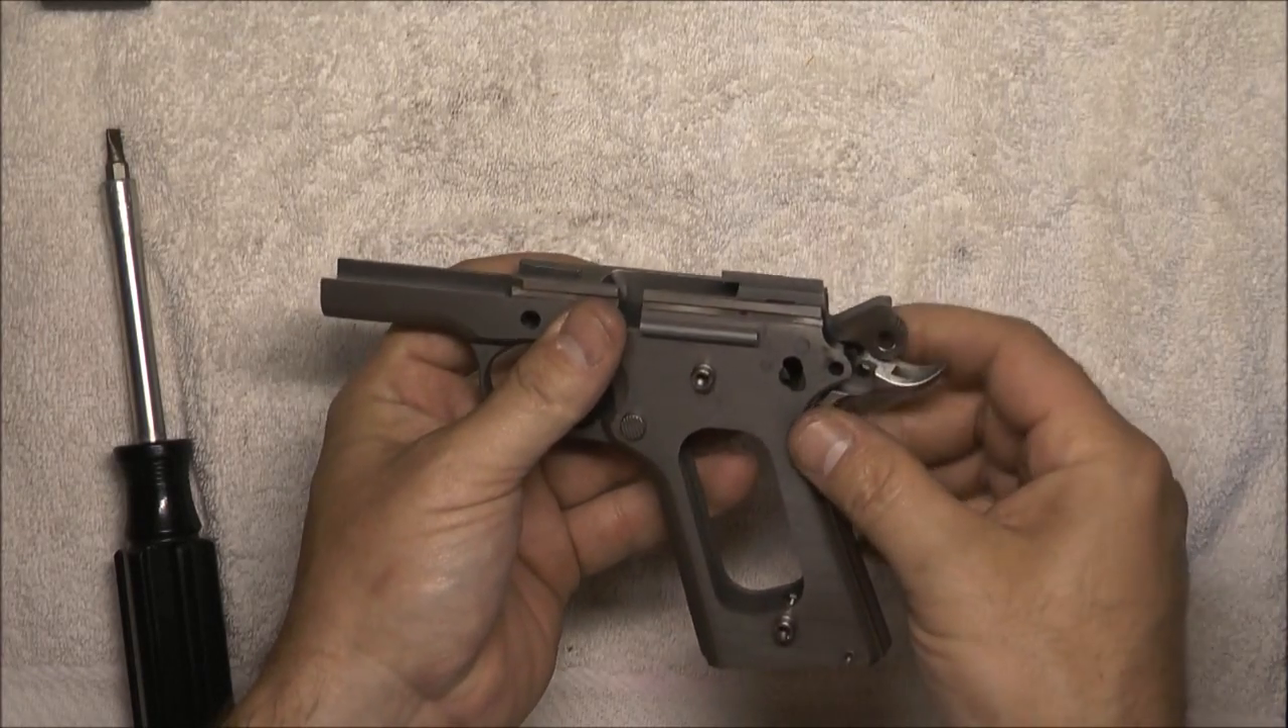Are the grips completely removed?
Yes.